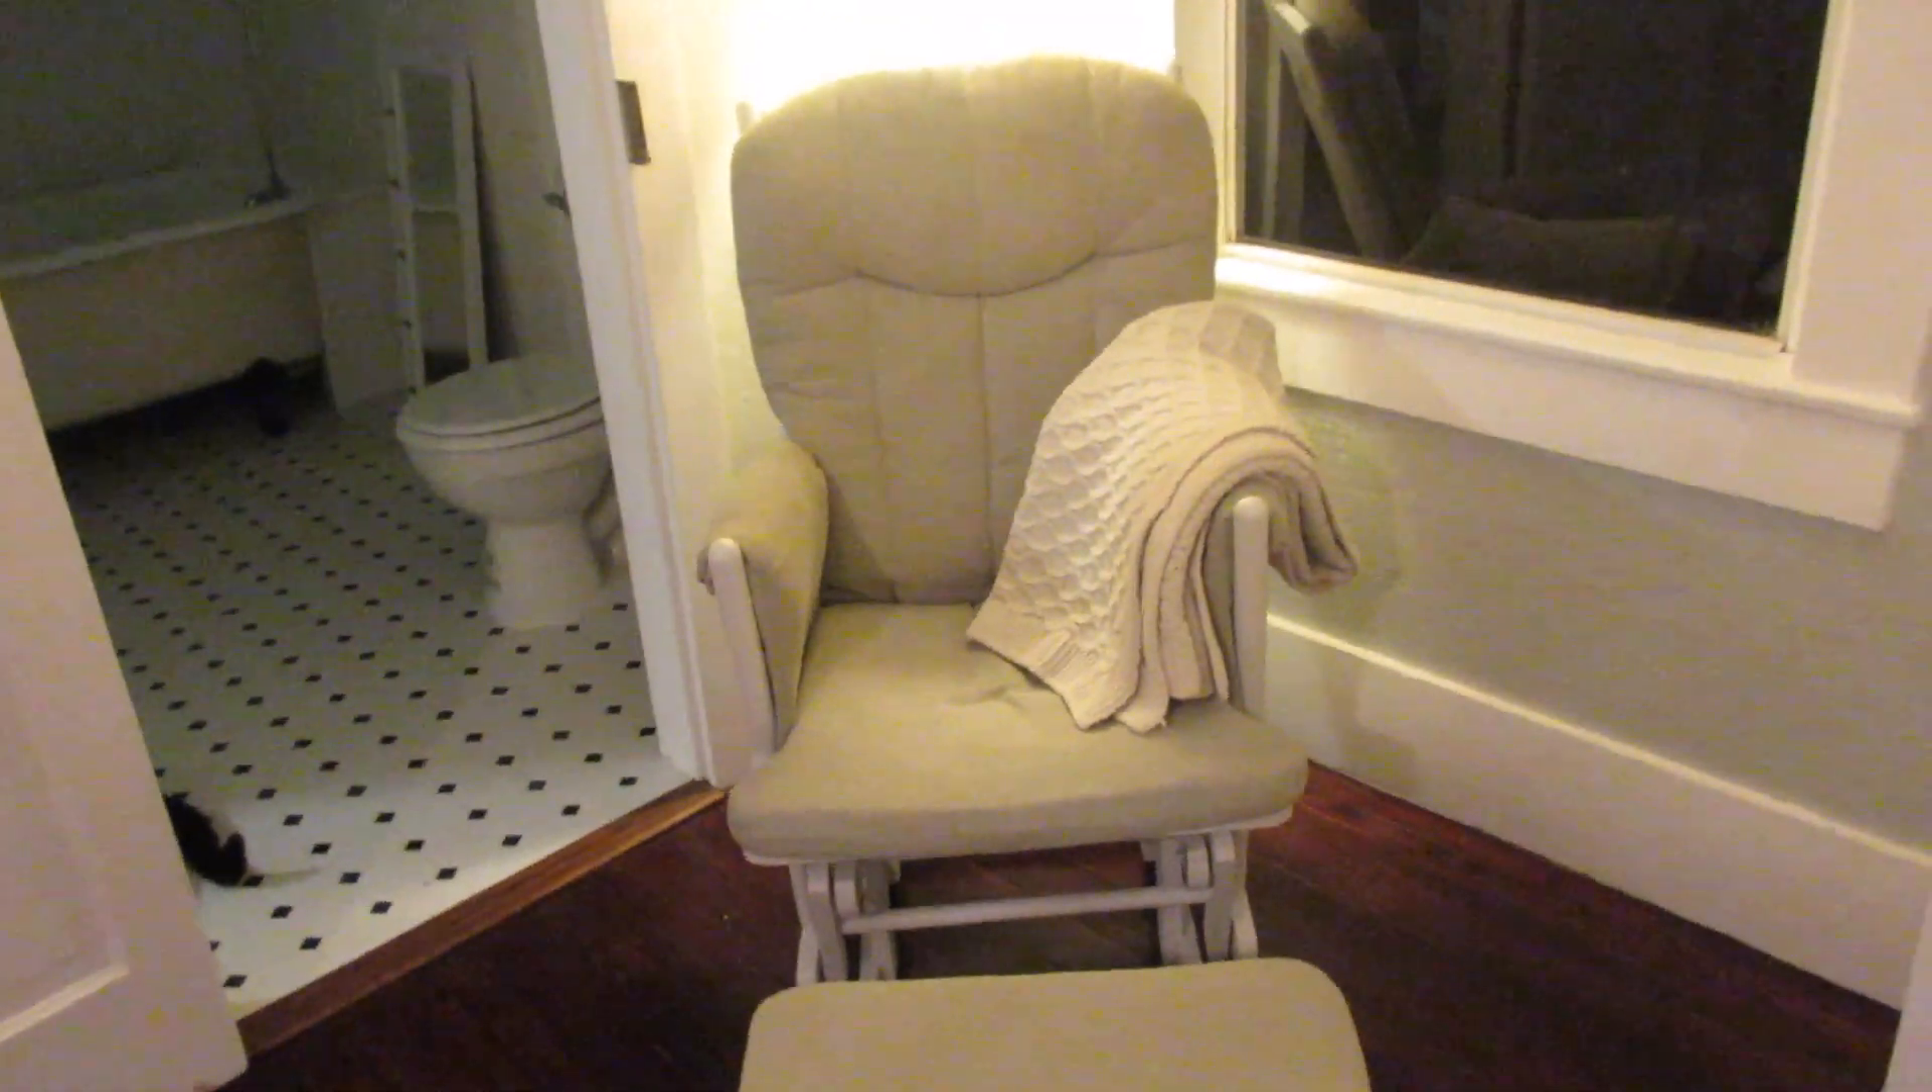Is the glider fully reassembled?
Yes.